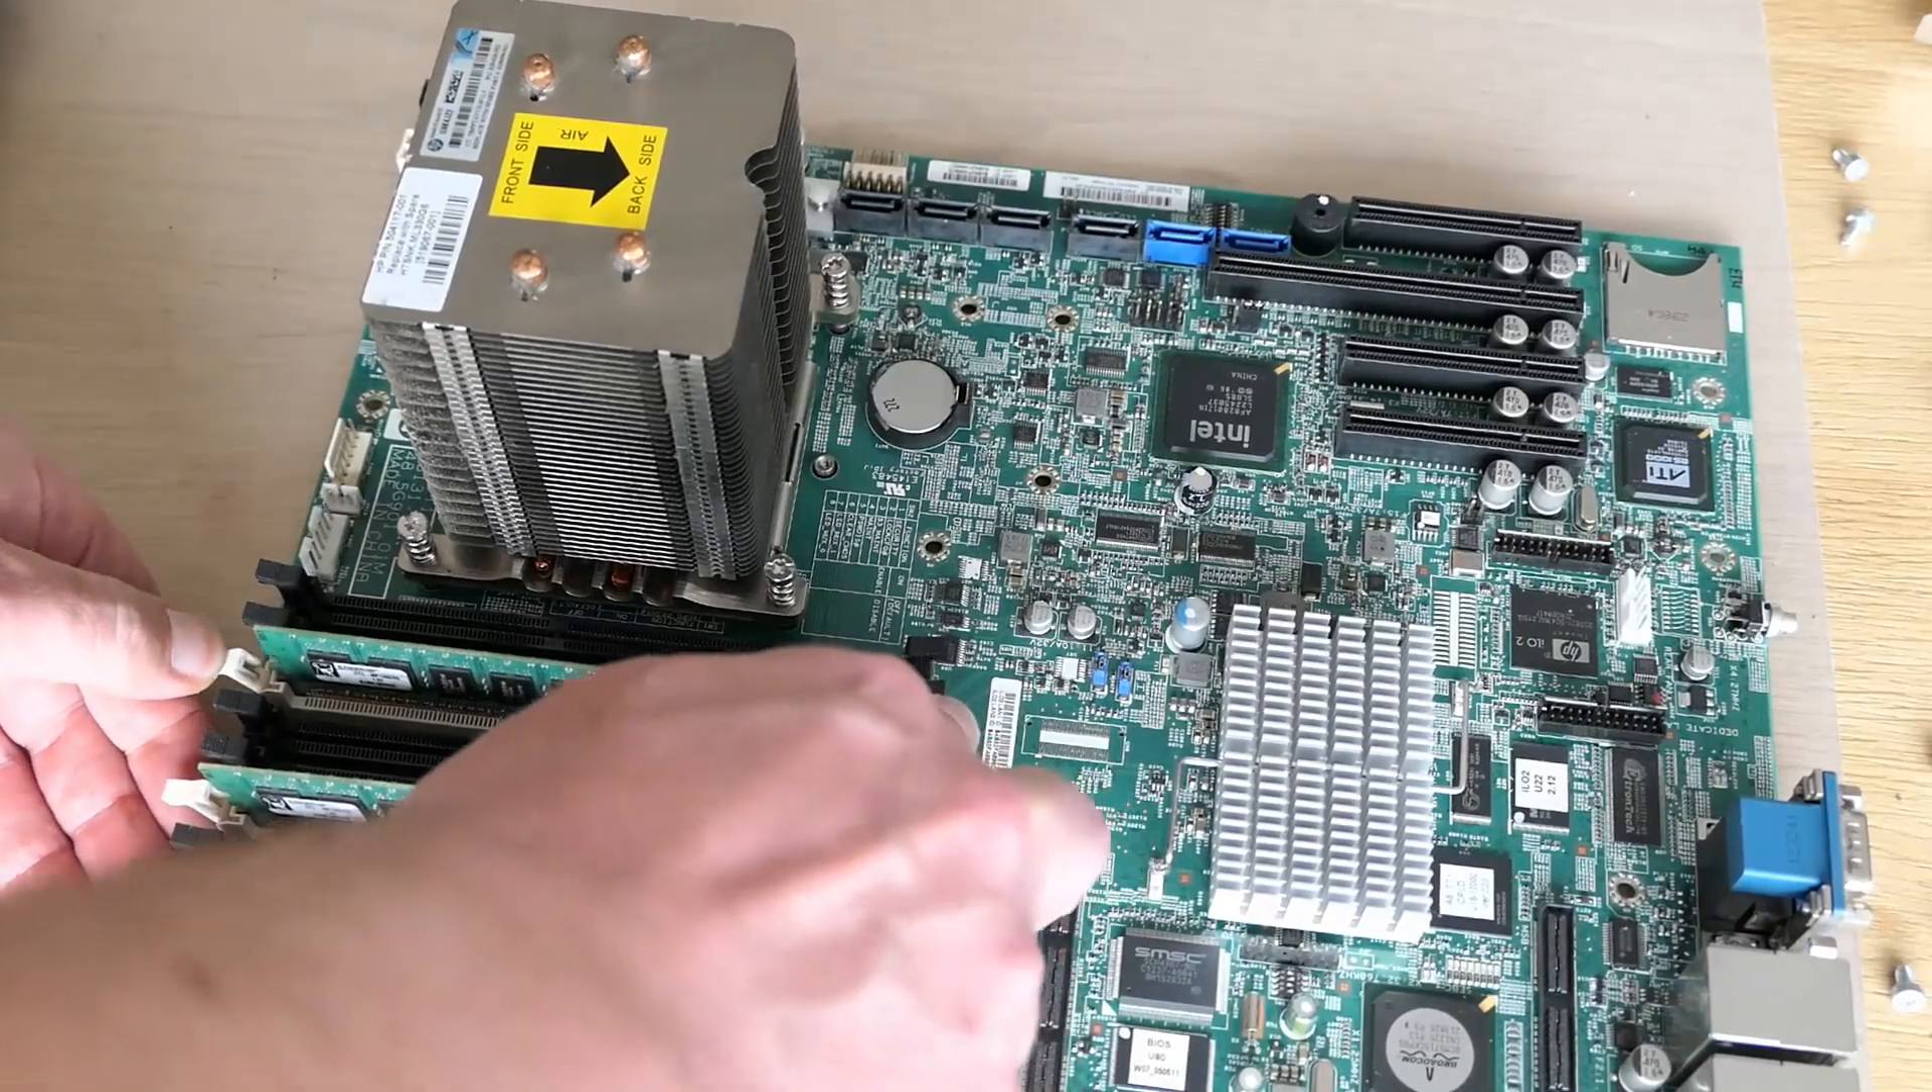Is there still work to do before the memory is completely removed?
Yes.